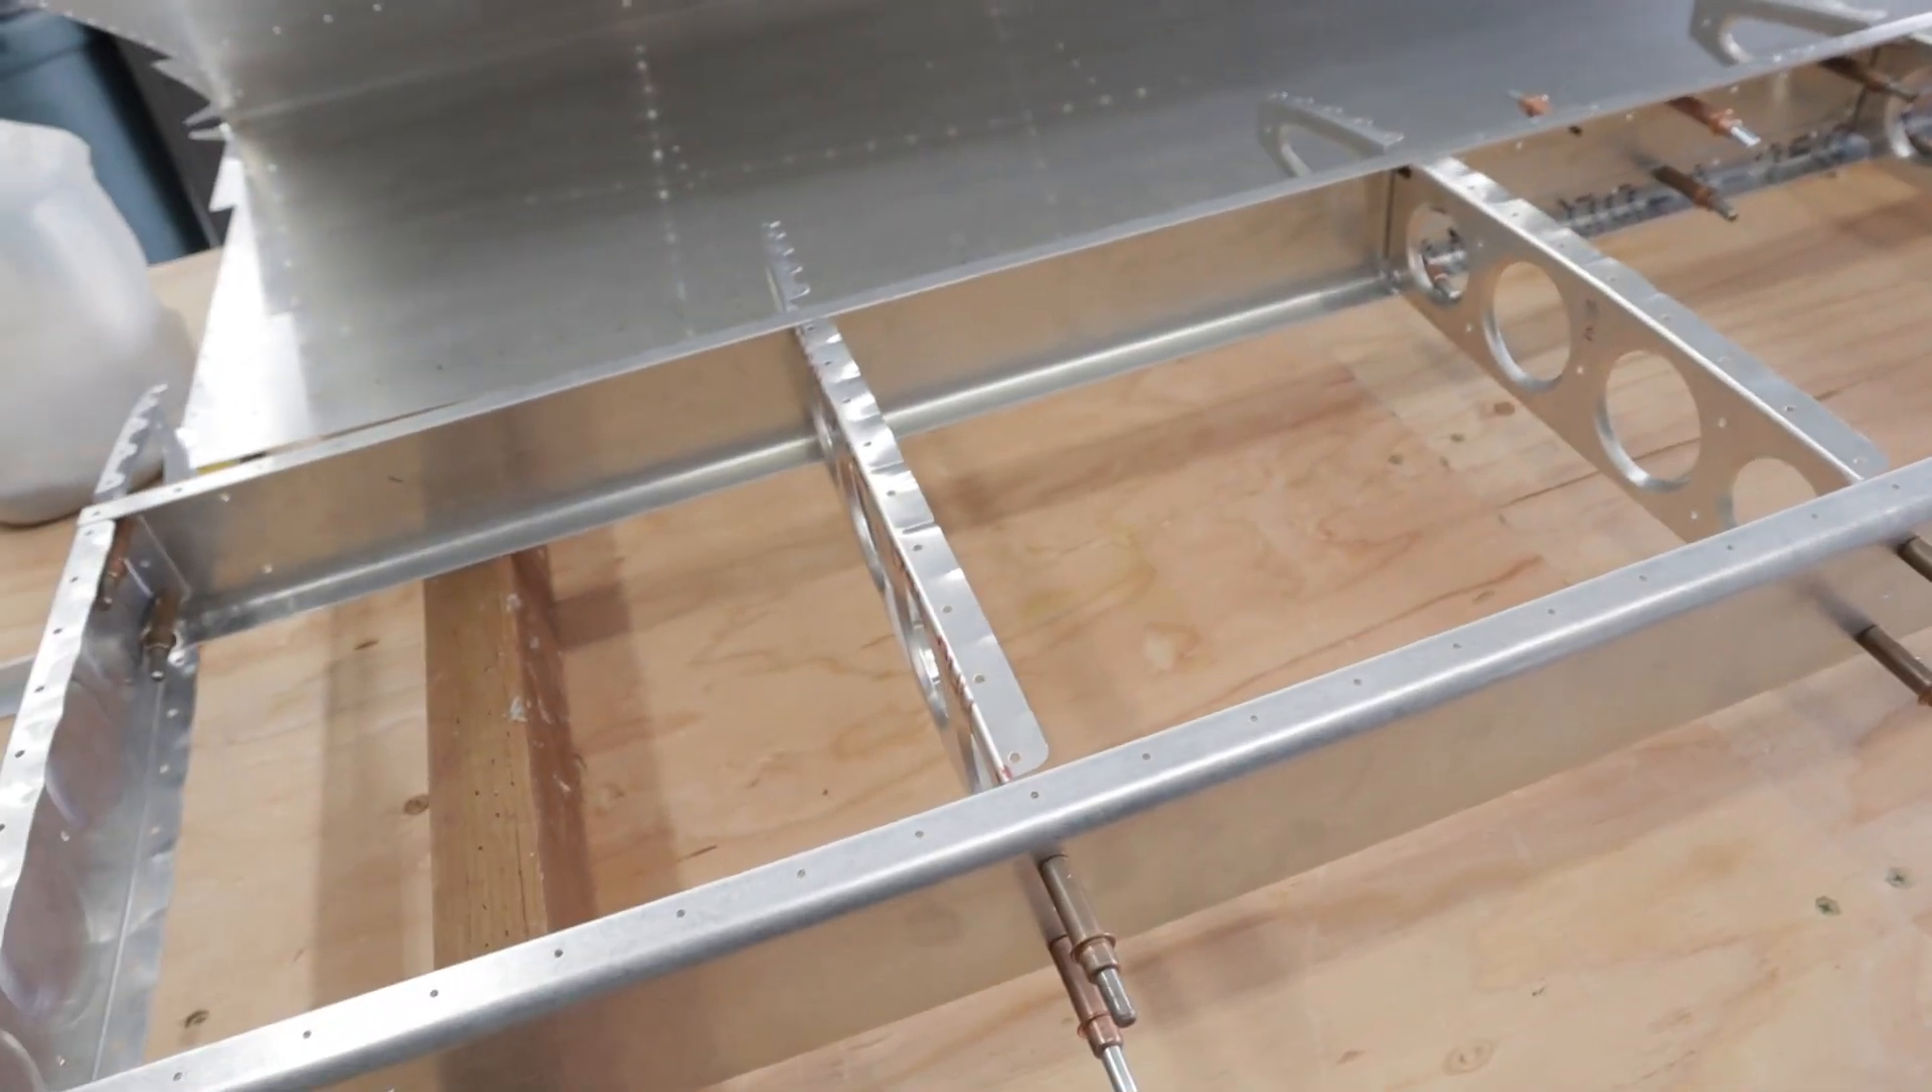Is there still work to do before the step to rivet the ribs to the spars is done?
Yes.